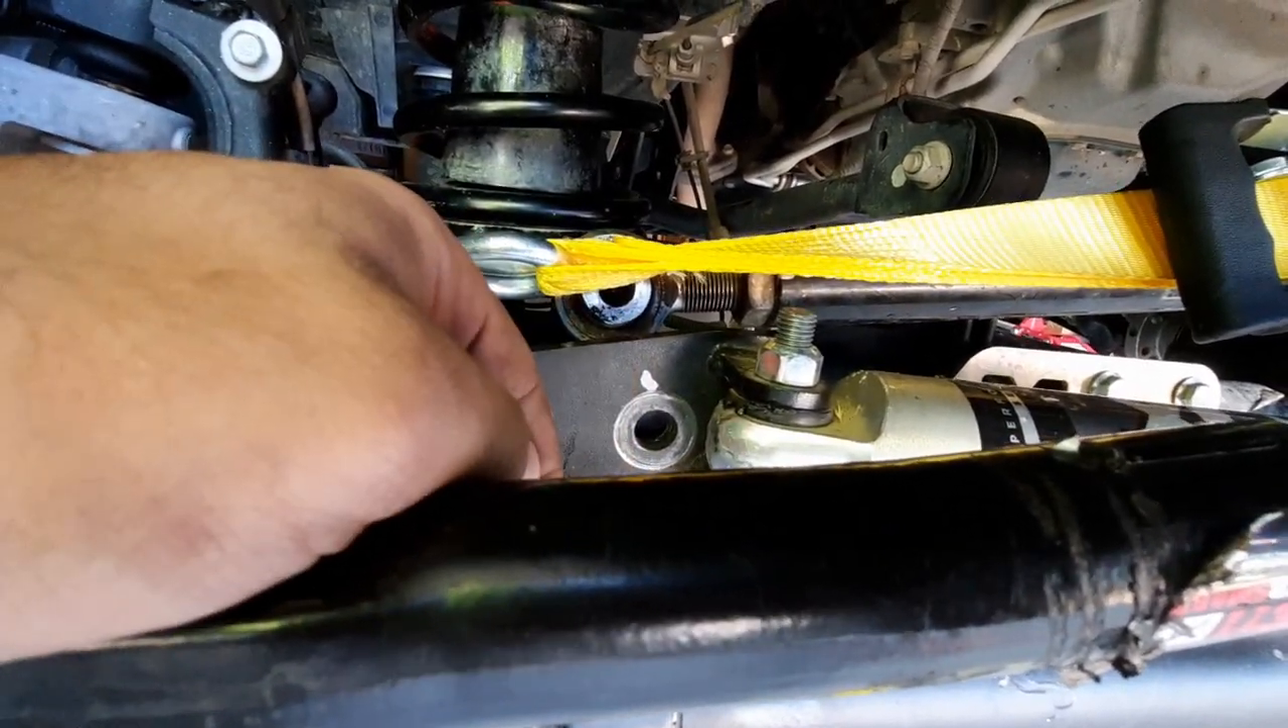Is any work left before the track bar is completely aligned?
Yes.